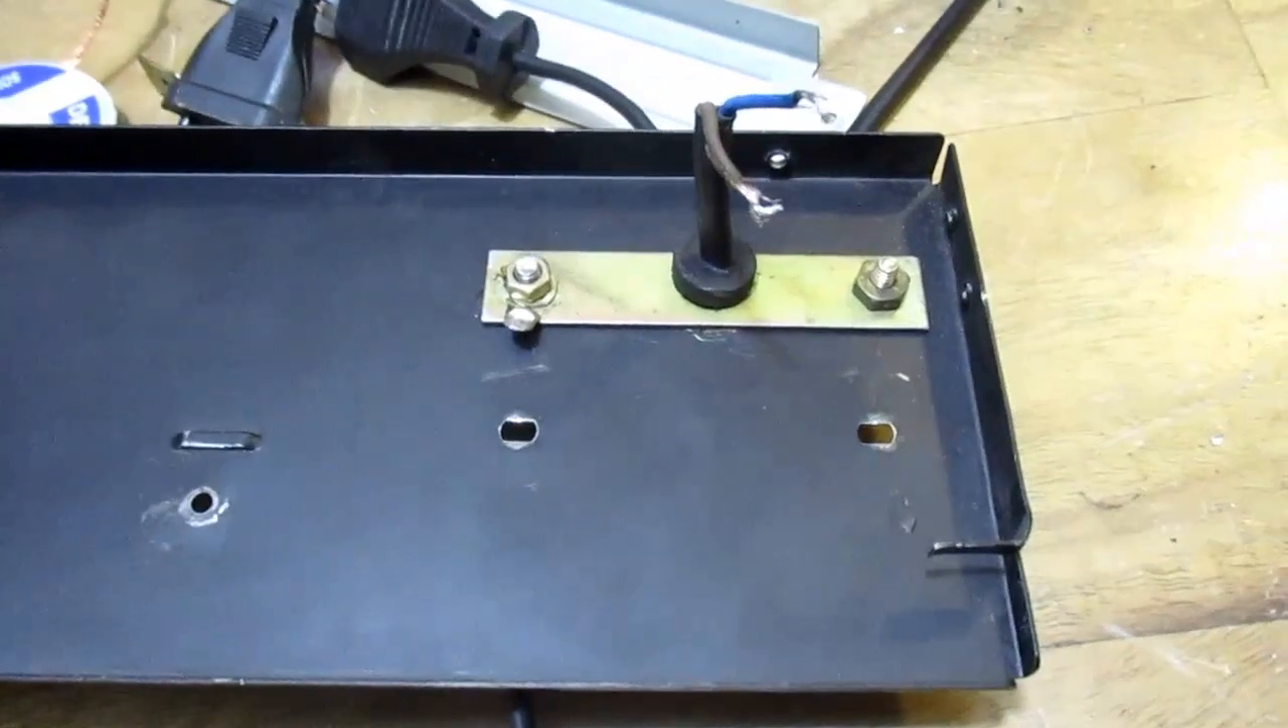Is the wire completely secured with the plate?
Yes.